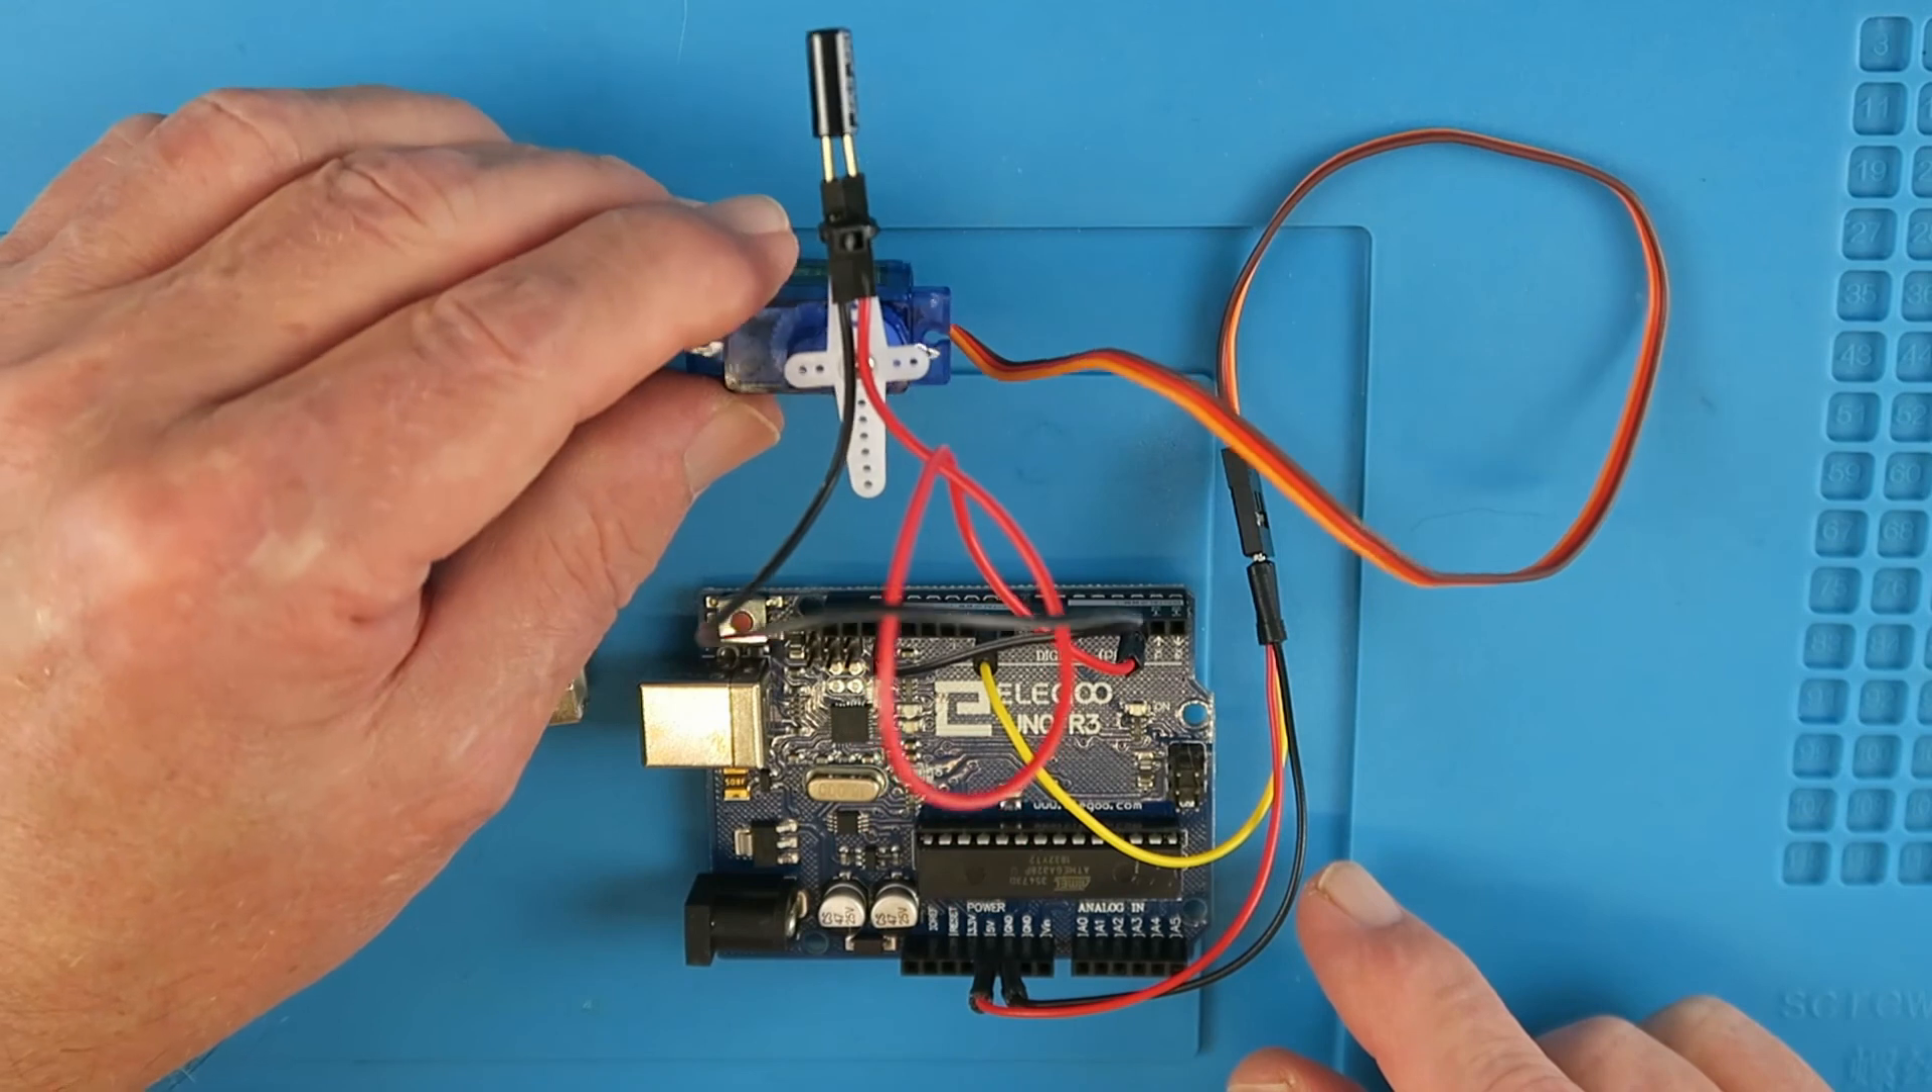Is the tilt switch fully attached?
Yes.